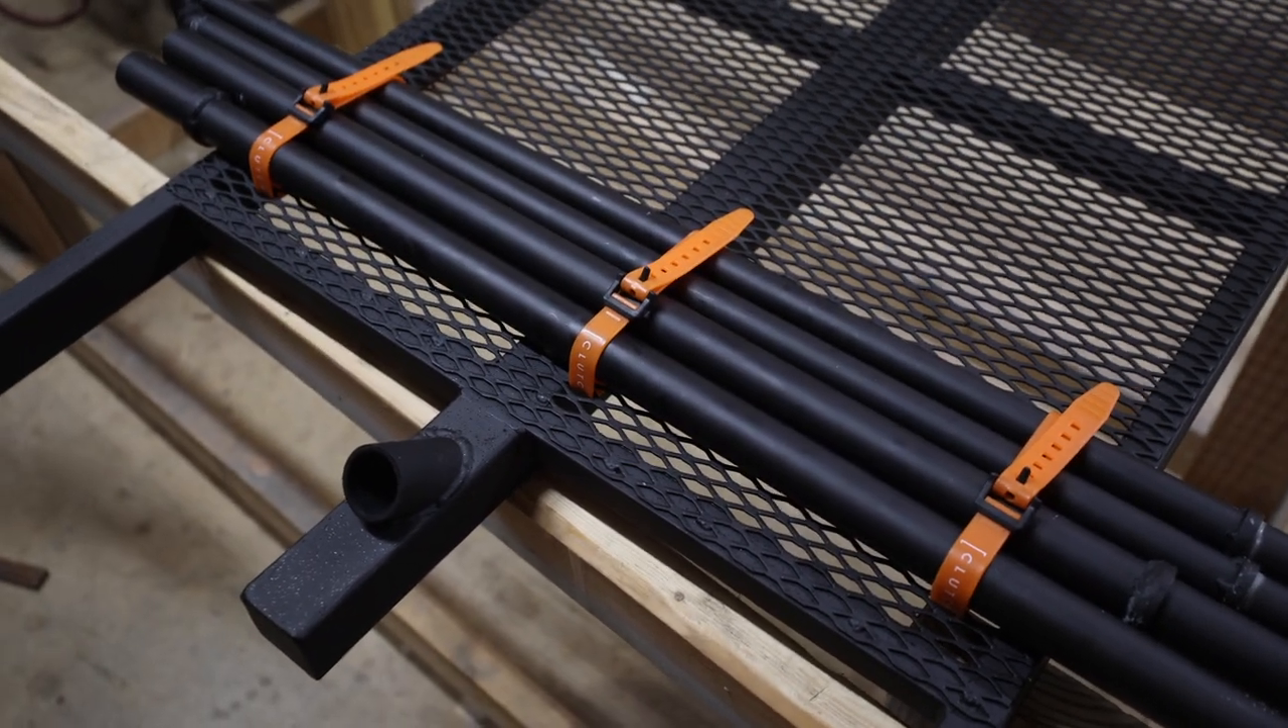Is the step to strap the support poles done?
Yes.